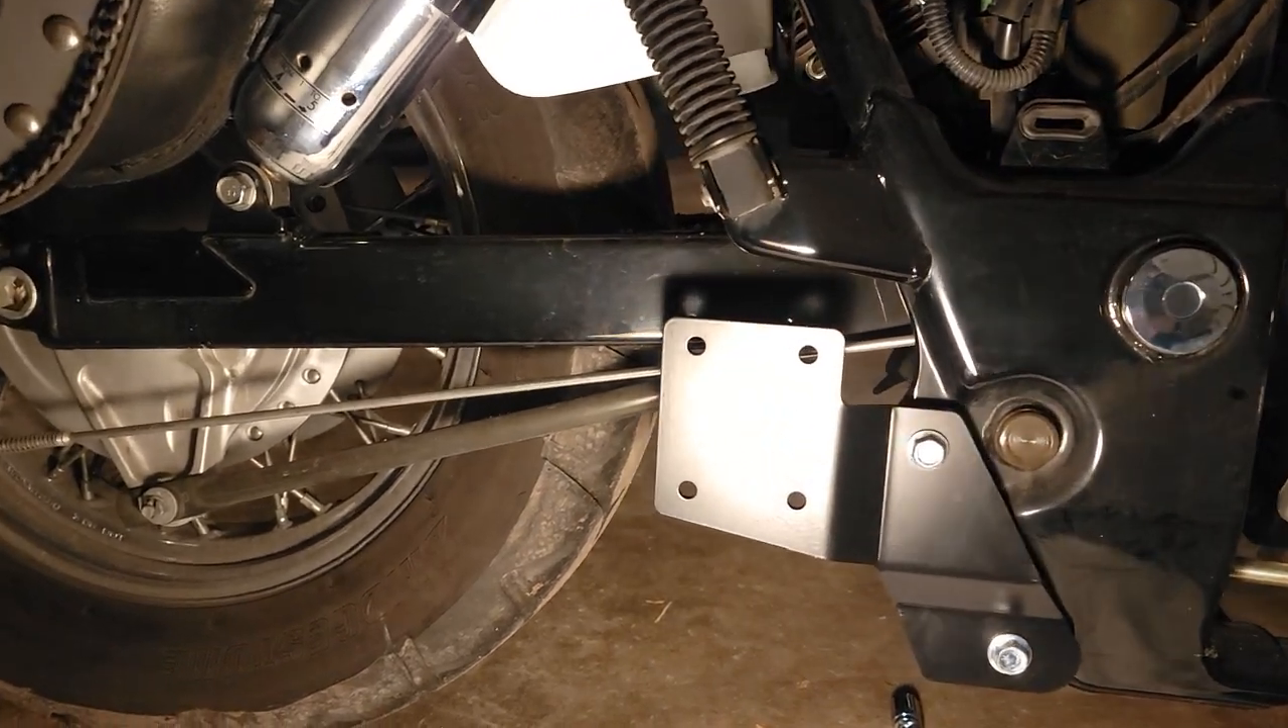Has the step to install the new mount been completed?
Yes.